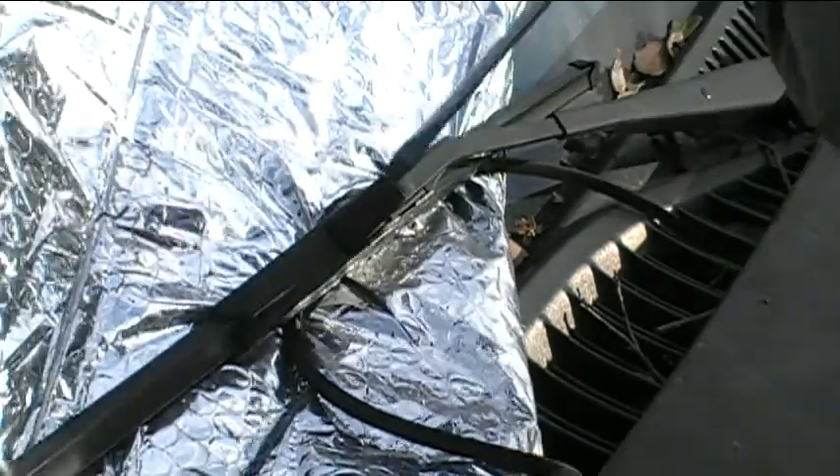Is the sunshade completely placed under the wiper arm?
Yes.